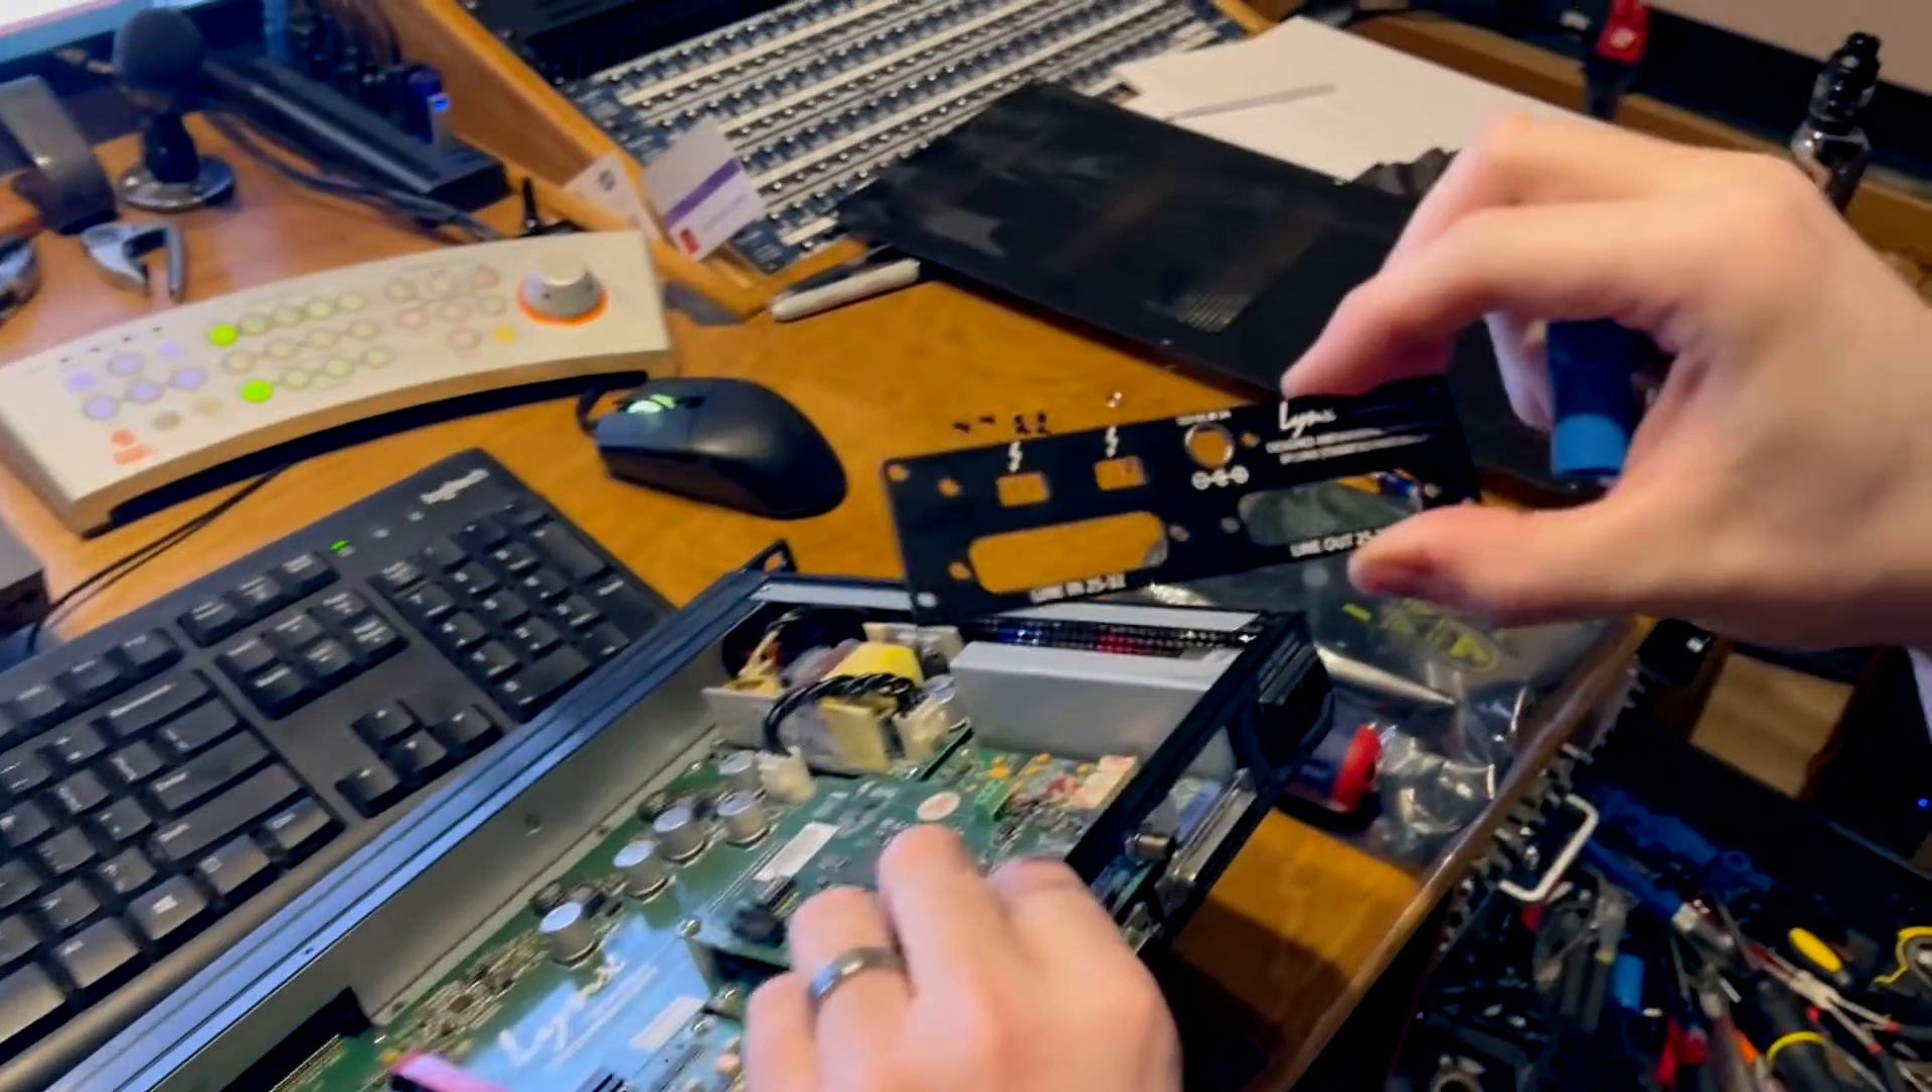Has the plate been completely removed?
Yes.